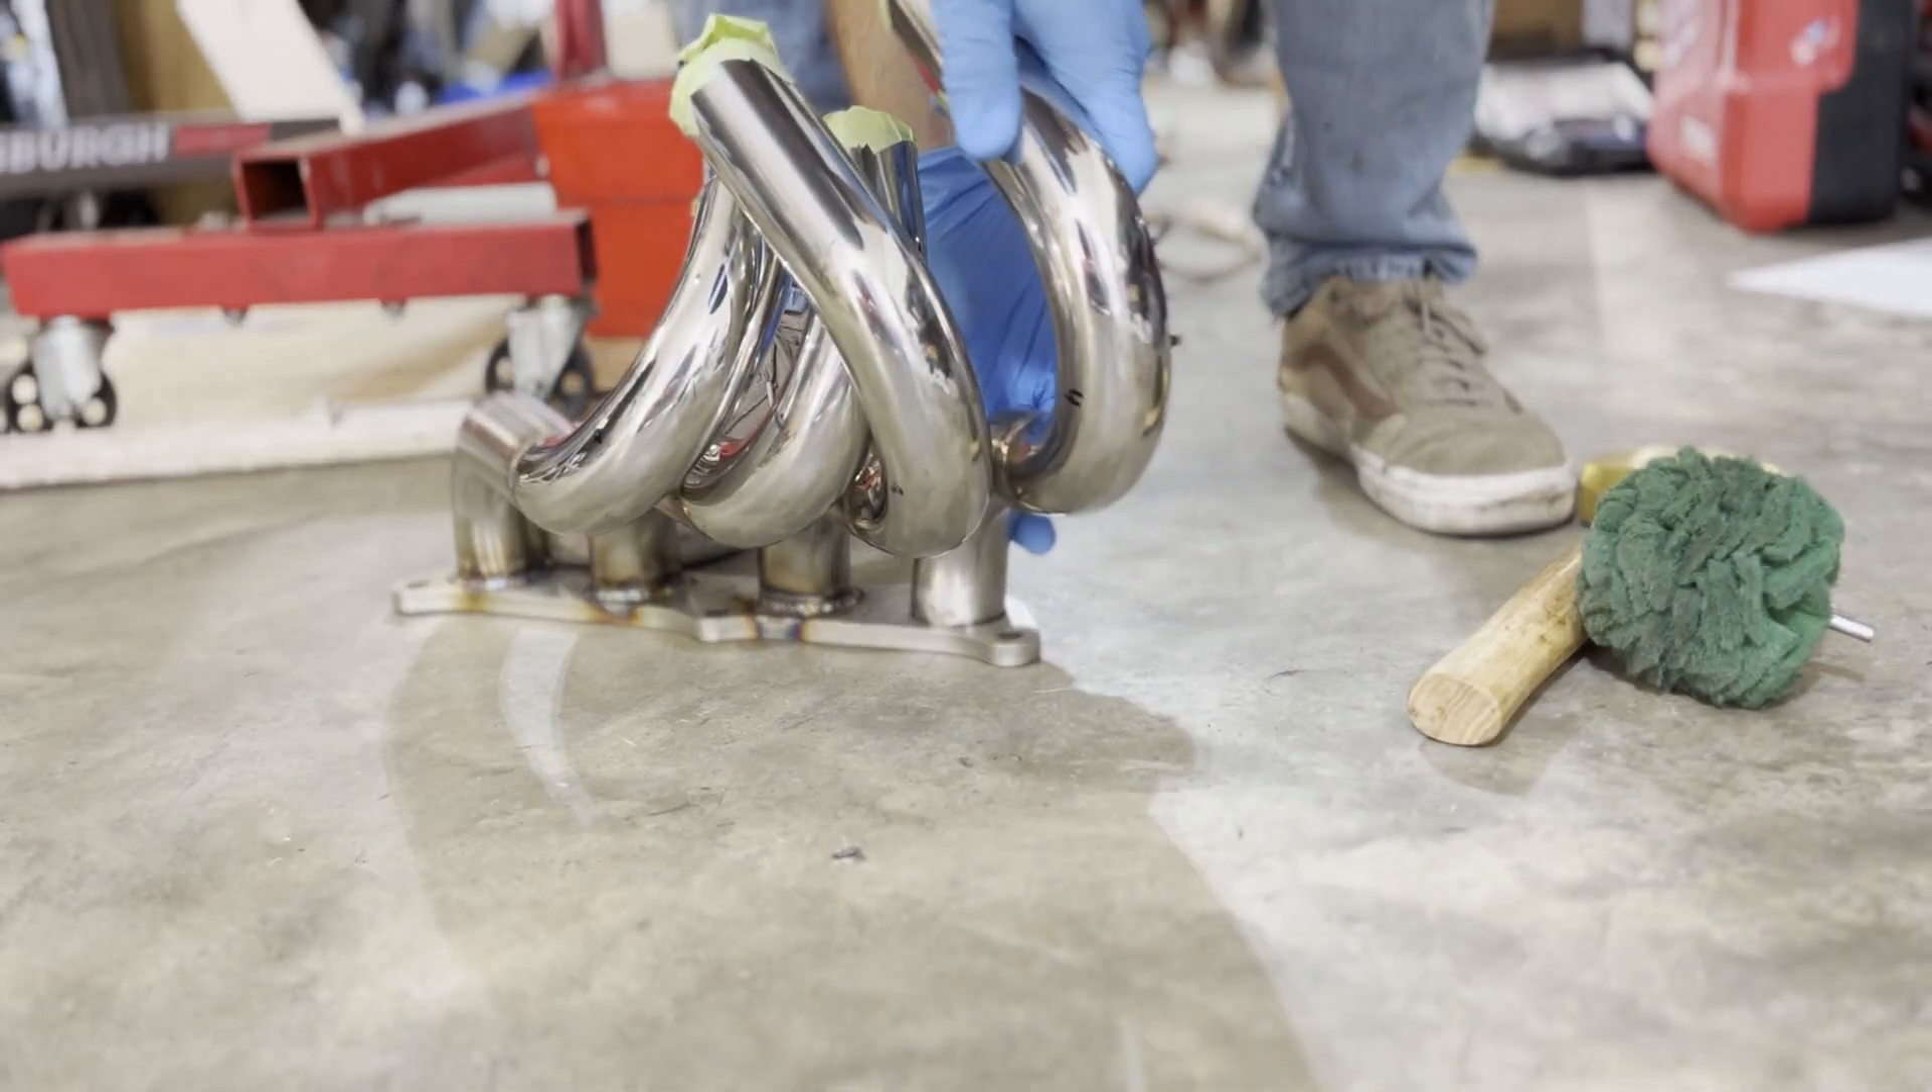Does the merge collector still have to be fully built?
Yes.